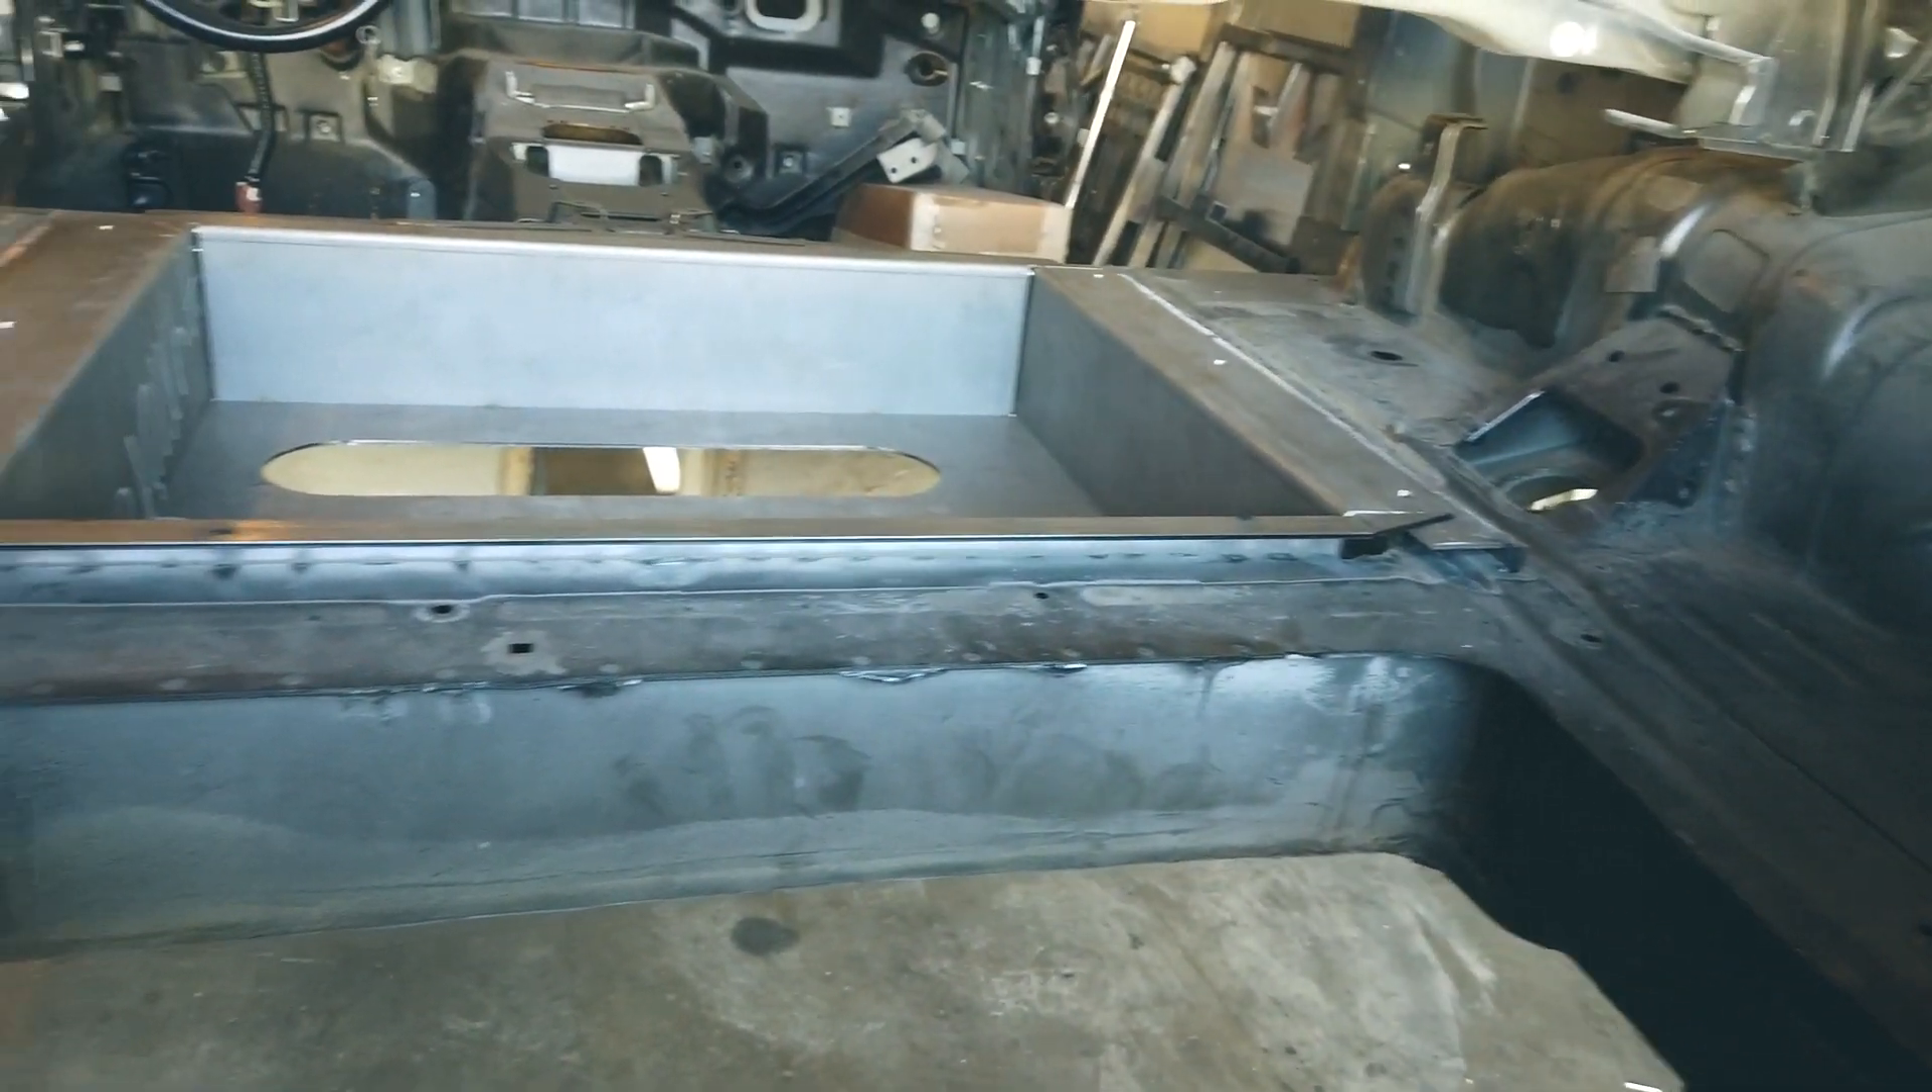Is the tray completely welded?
No.